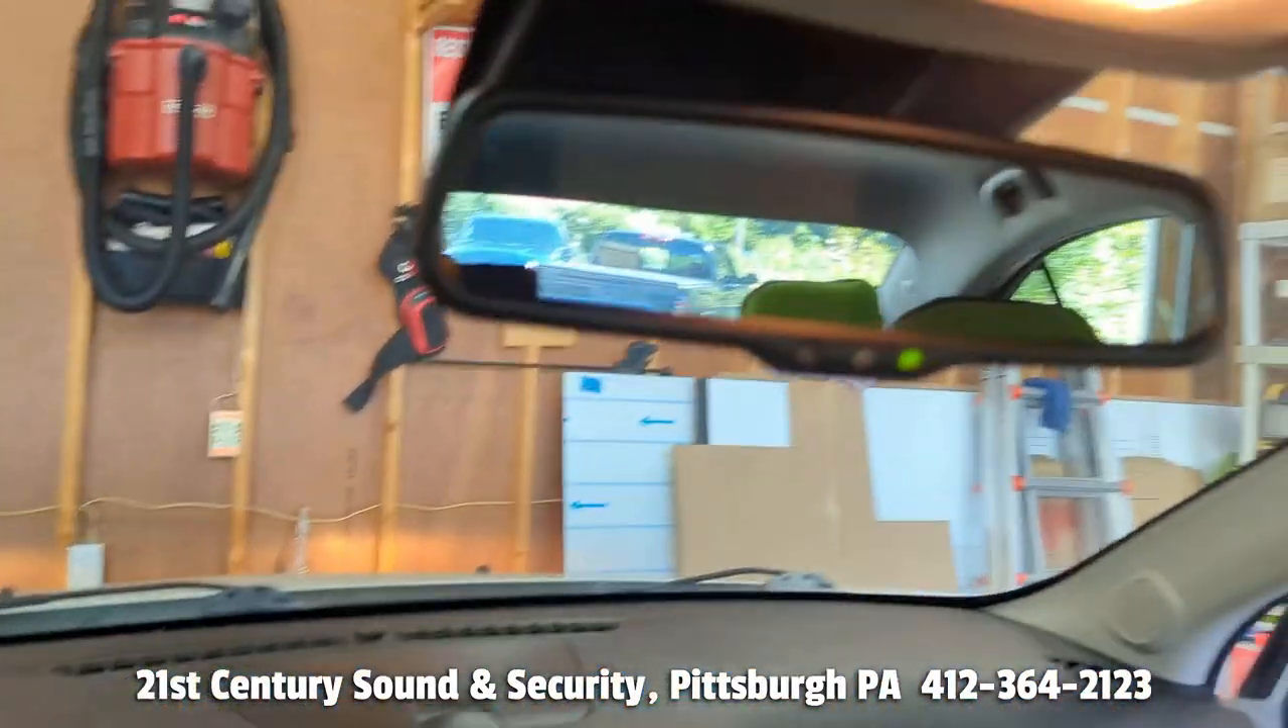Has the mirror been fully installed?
Yes.